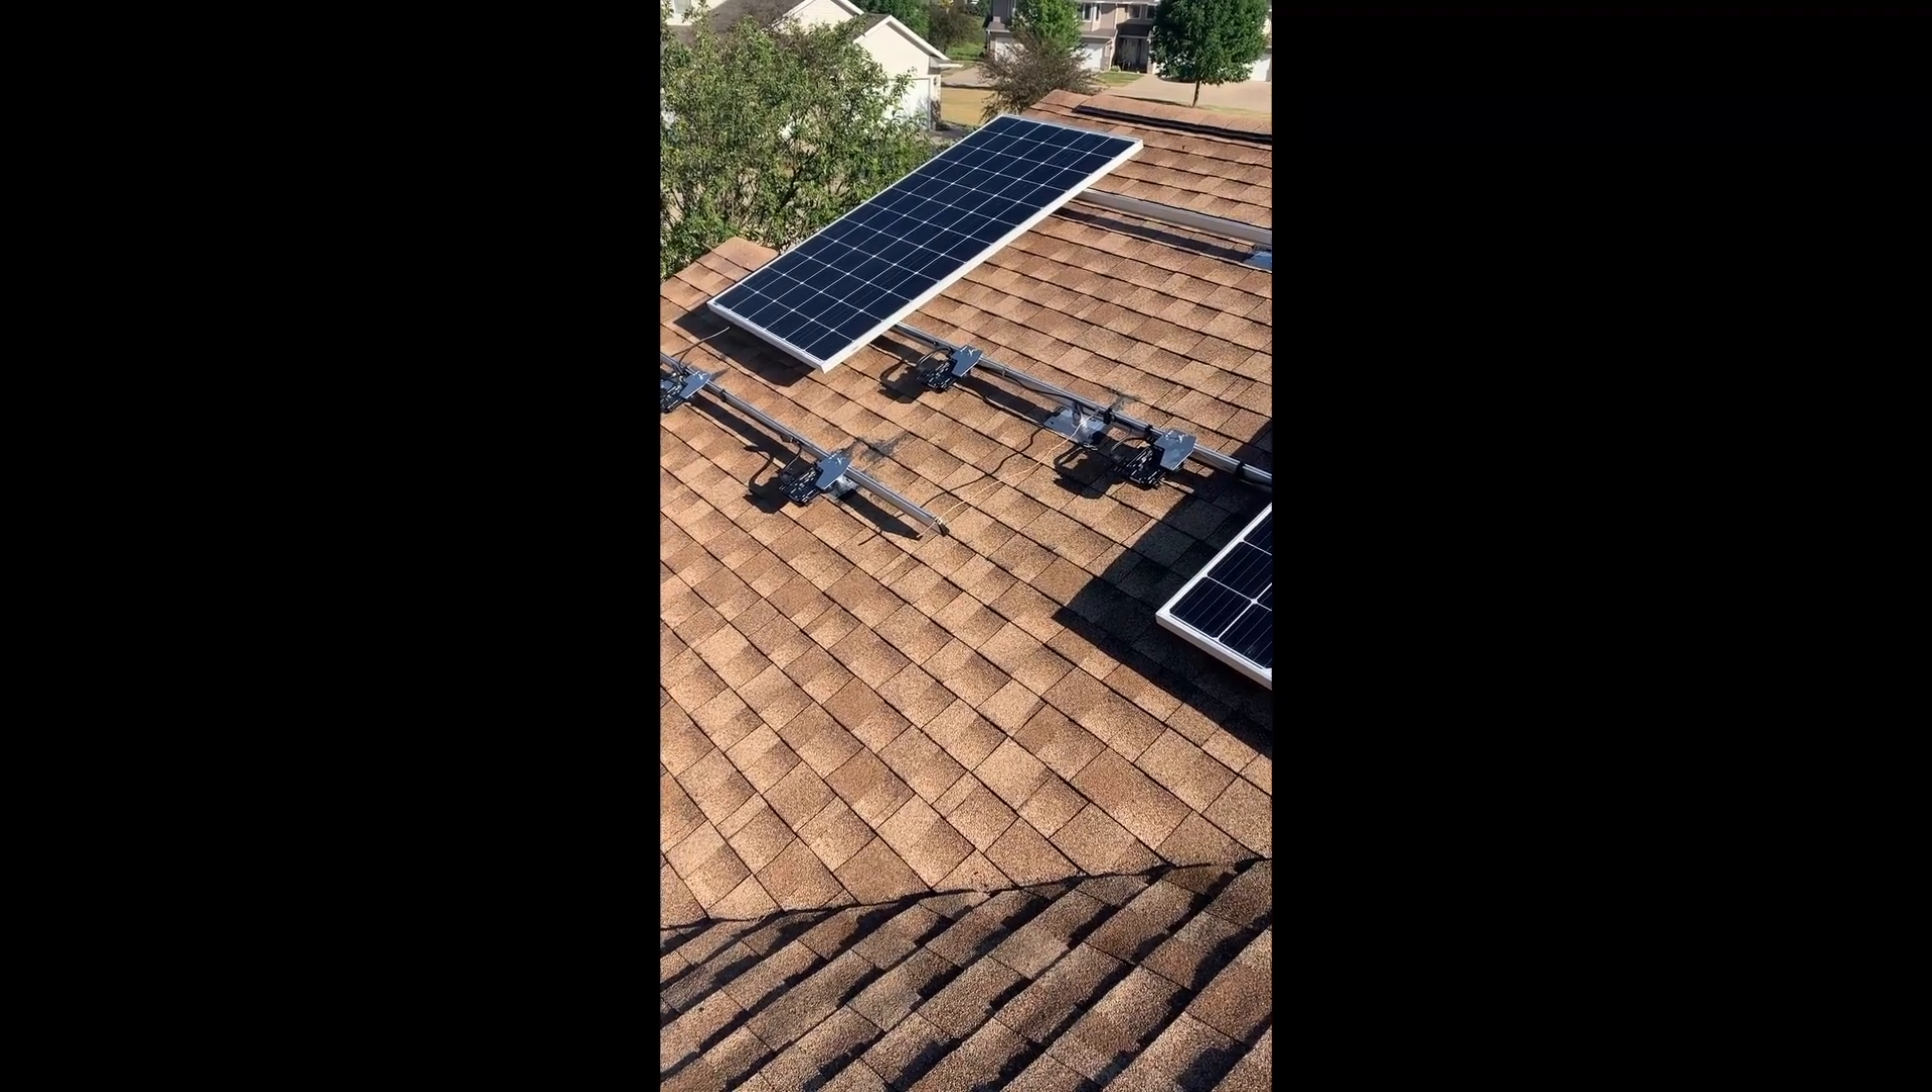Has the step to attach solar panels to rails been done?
No.